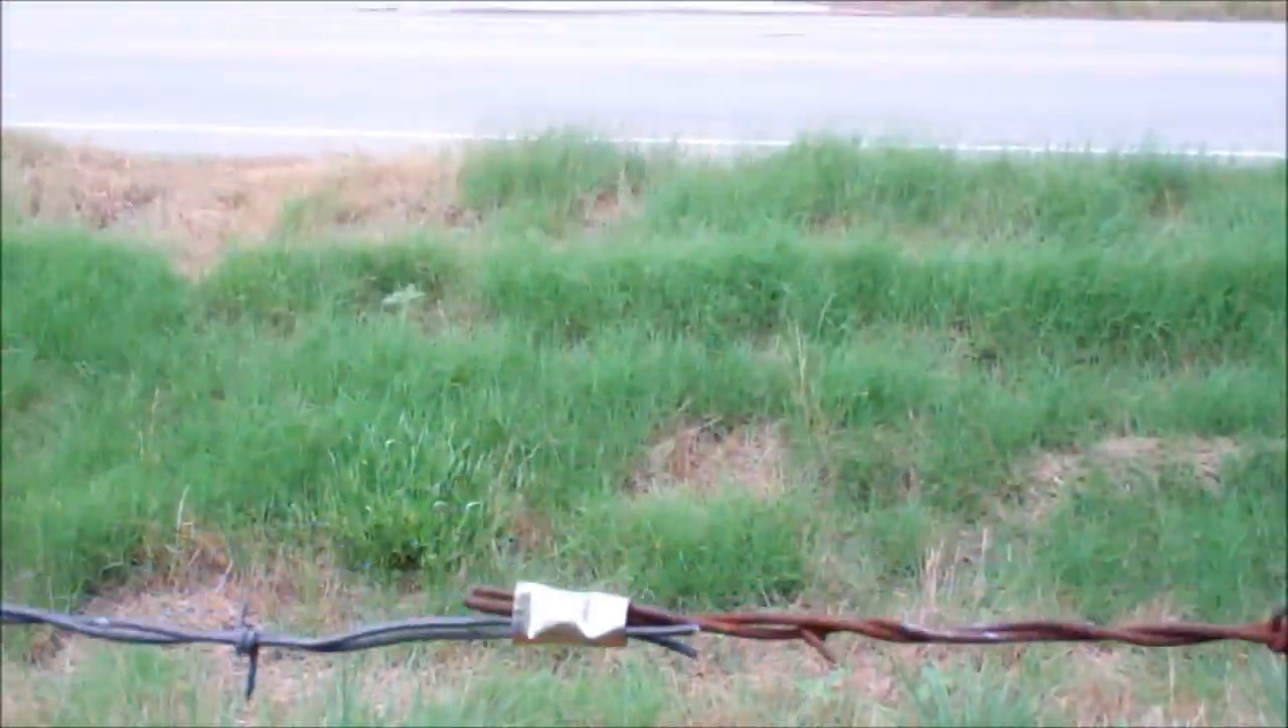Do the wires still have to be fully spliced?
No.